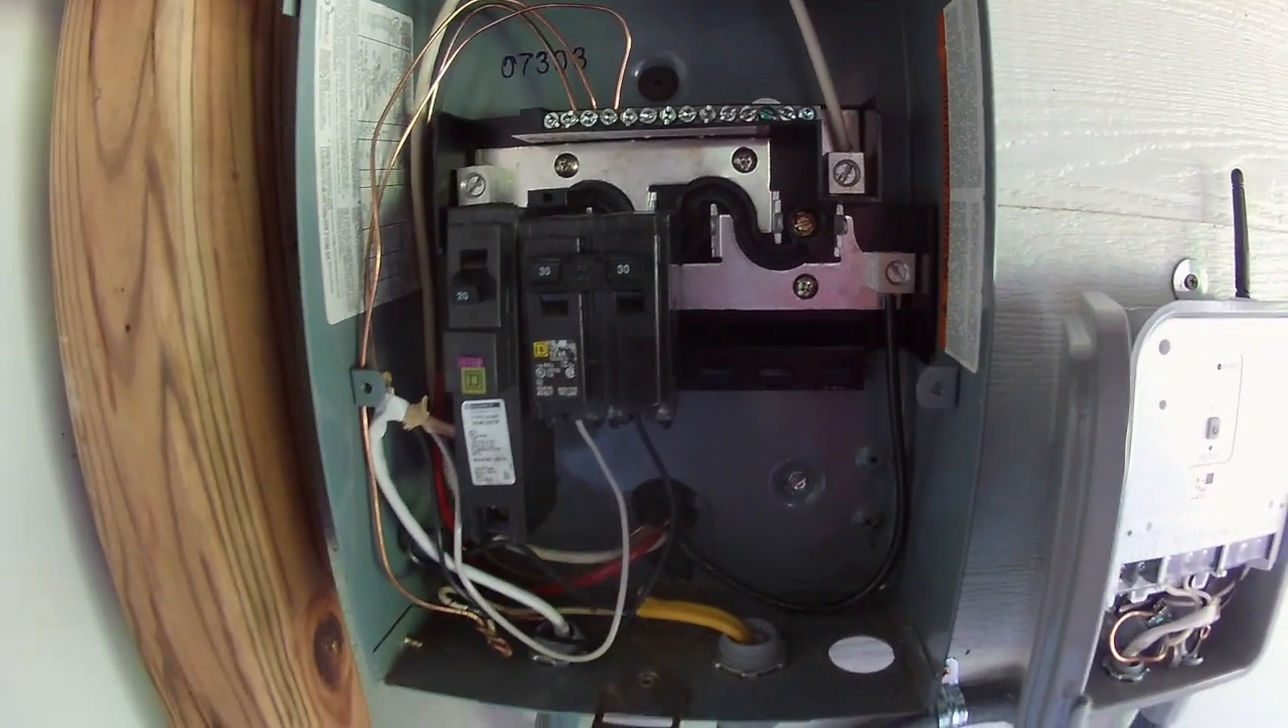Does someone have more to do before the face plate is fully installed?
Yes.